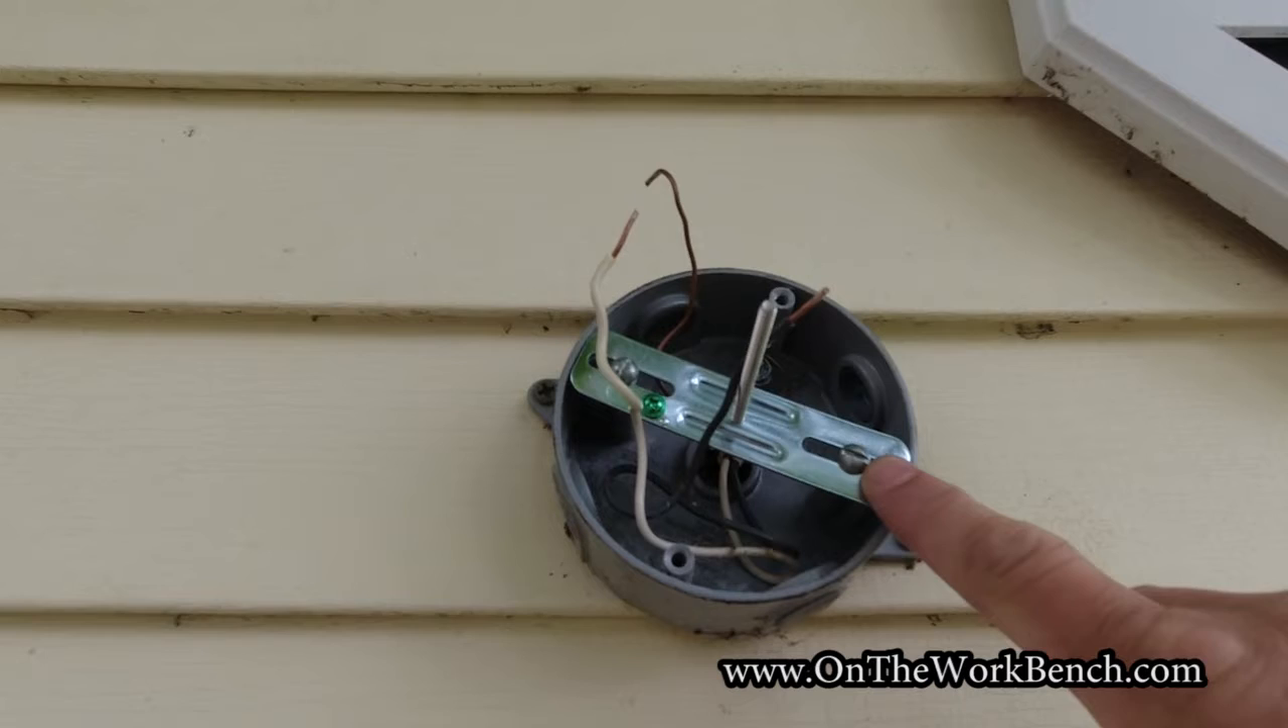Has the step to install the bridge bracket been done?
Yes.